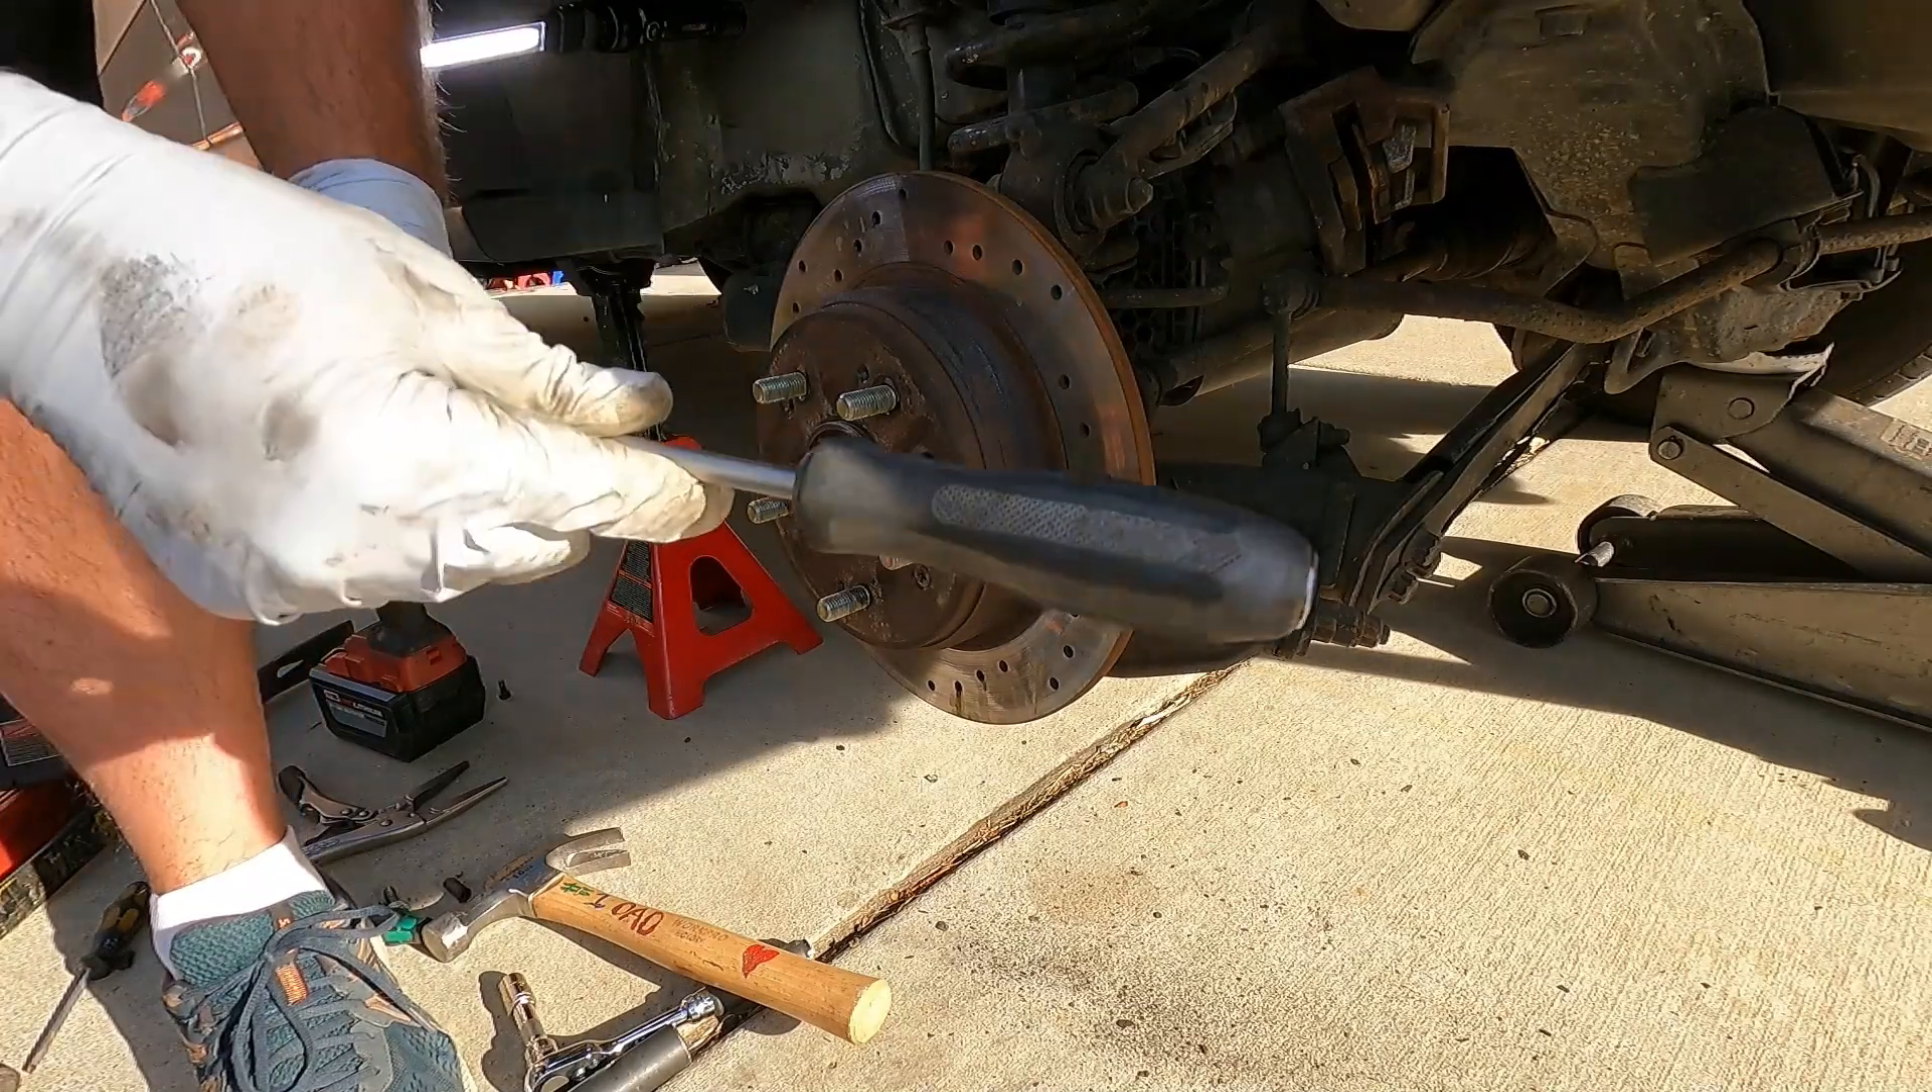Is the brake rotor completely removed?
No.